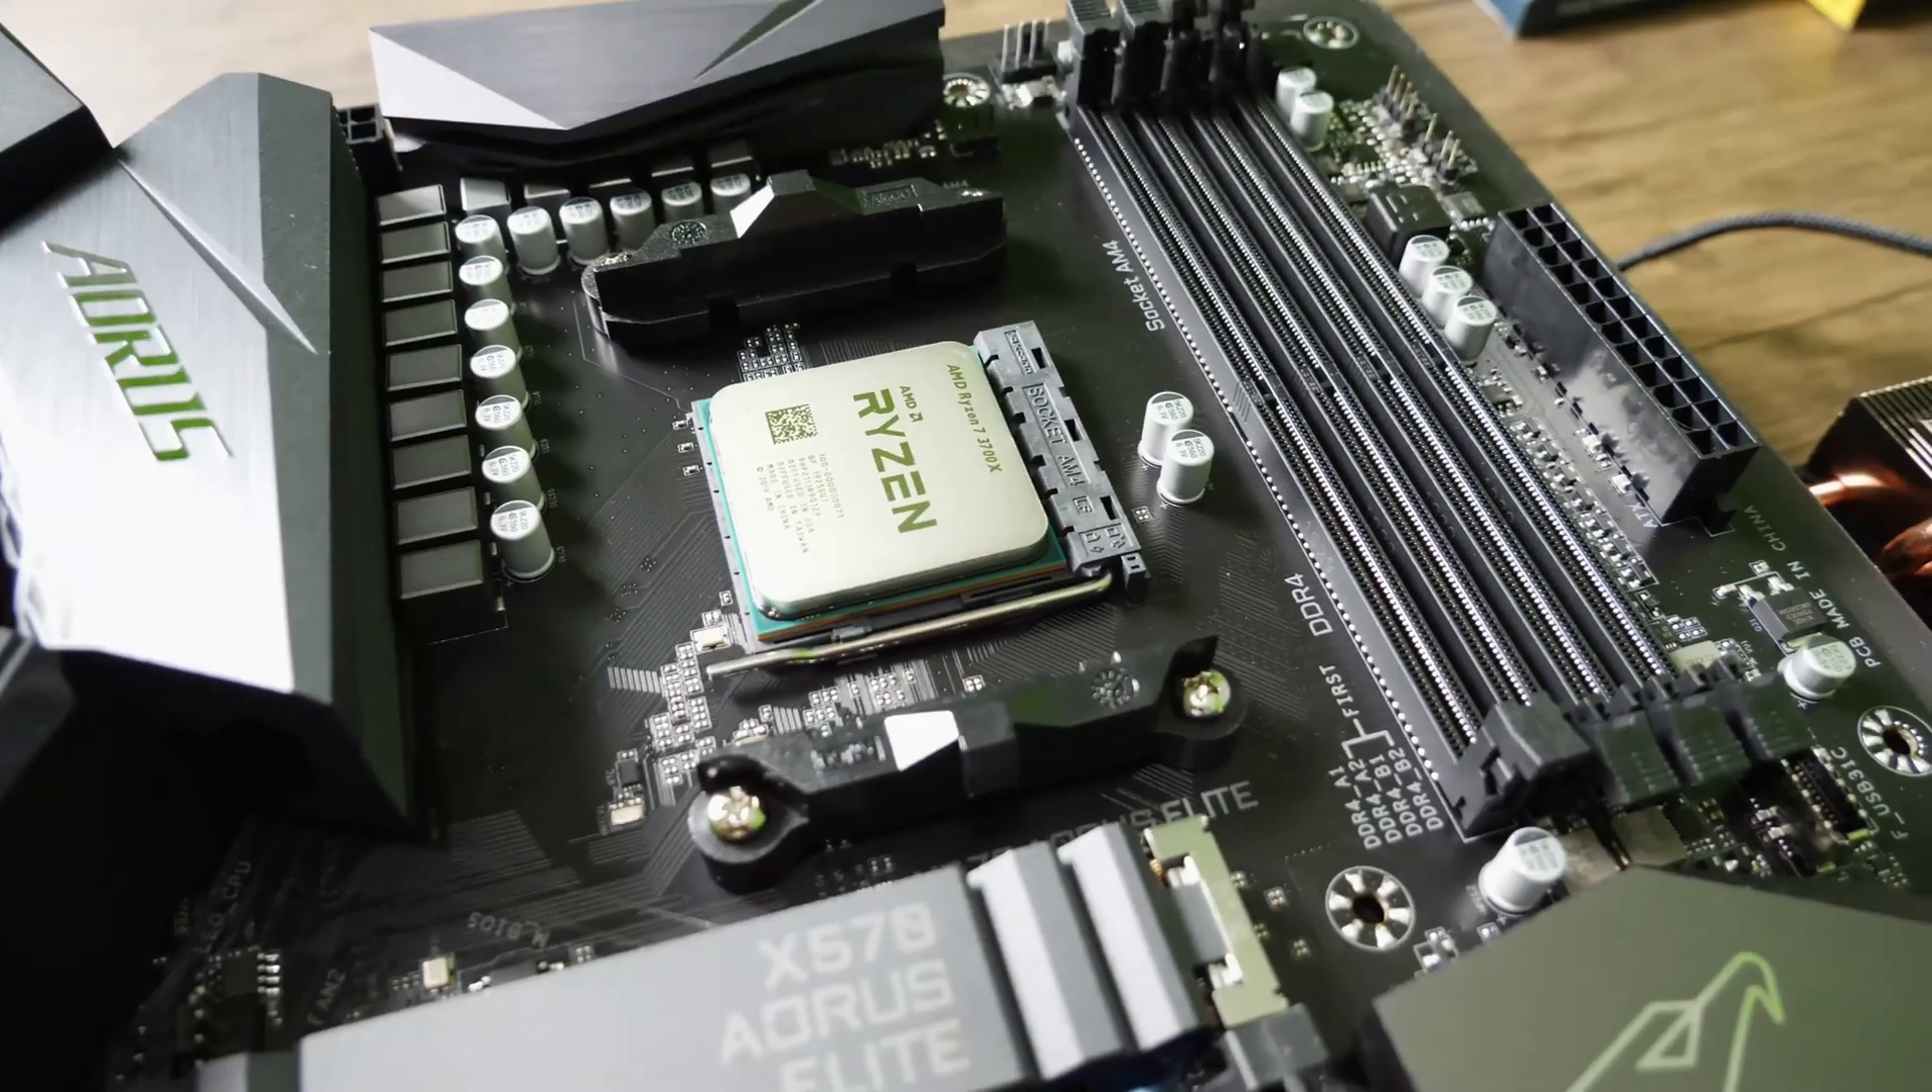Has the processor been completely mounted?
Yes.